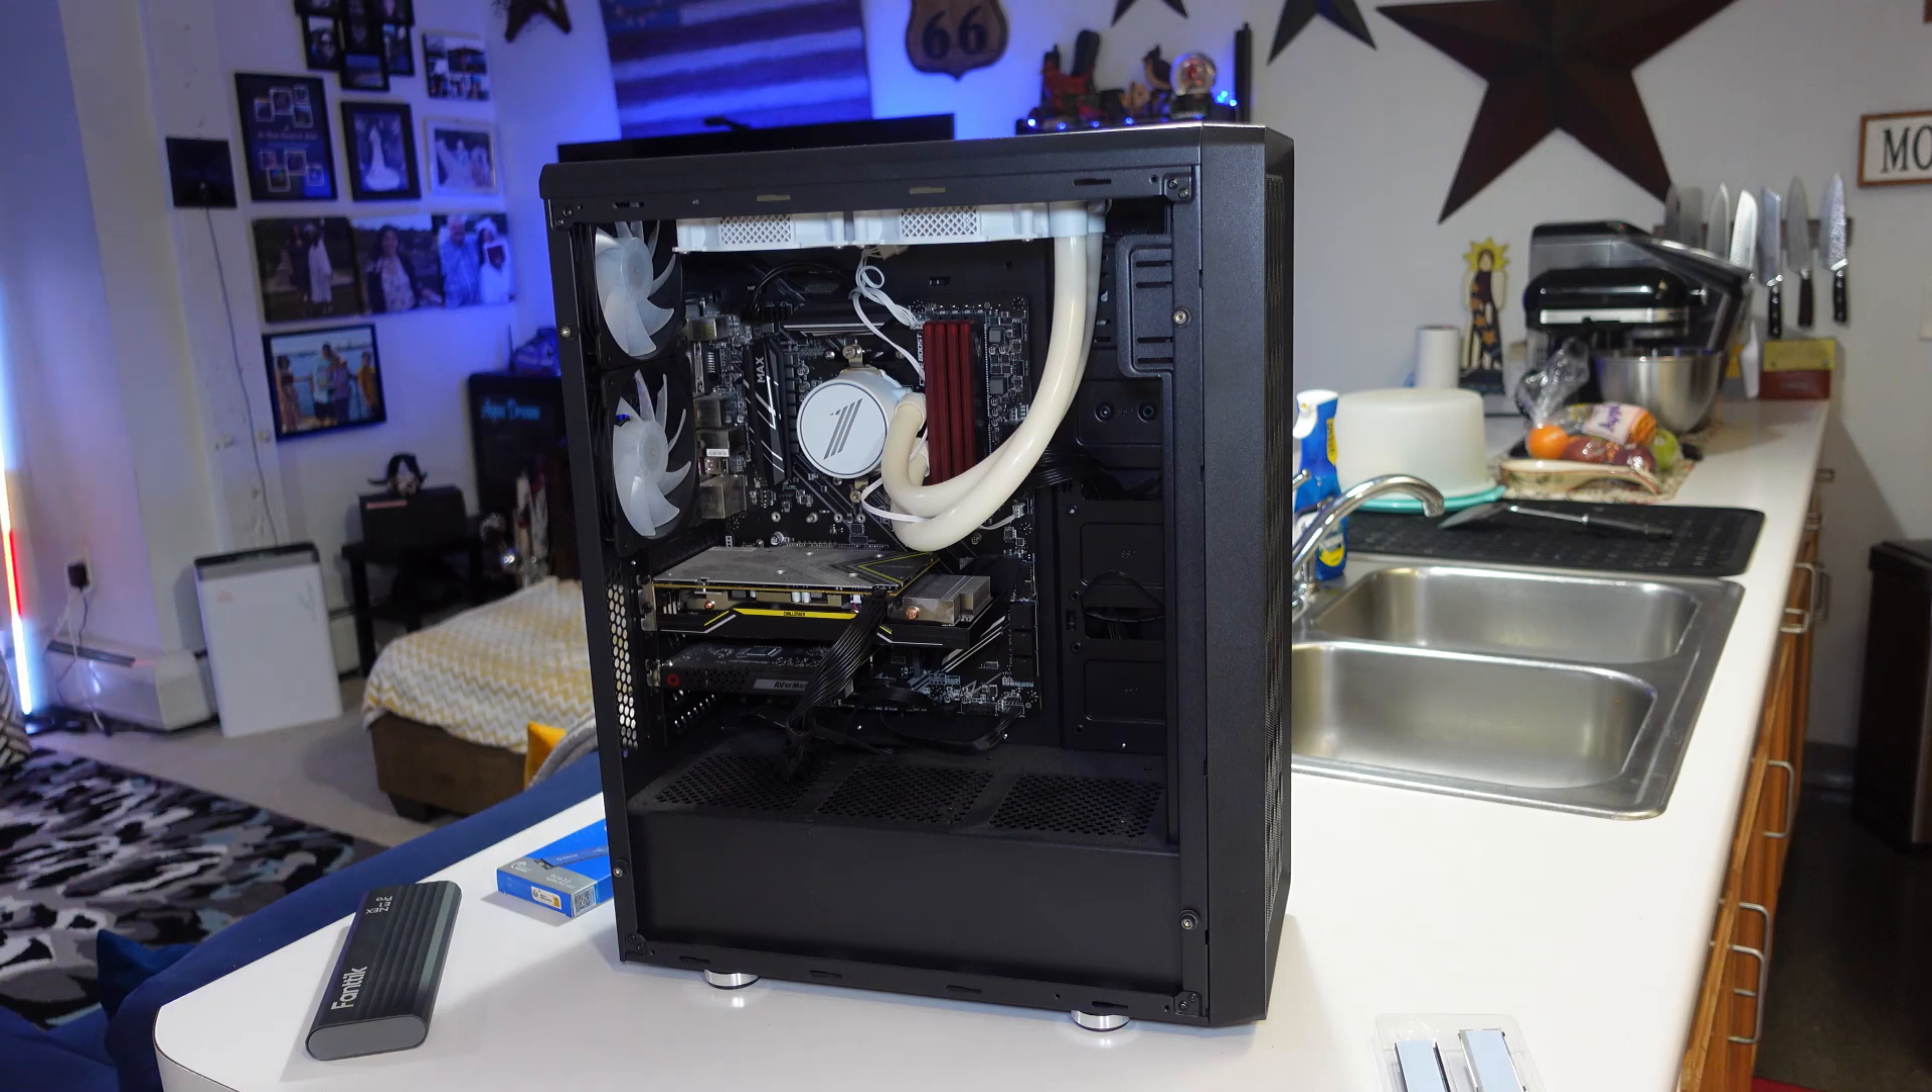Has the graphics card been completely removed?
No.